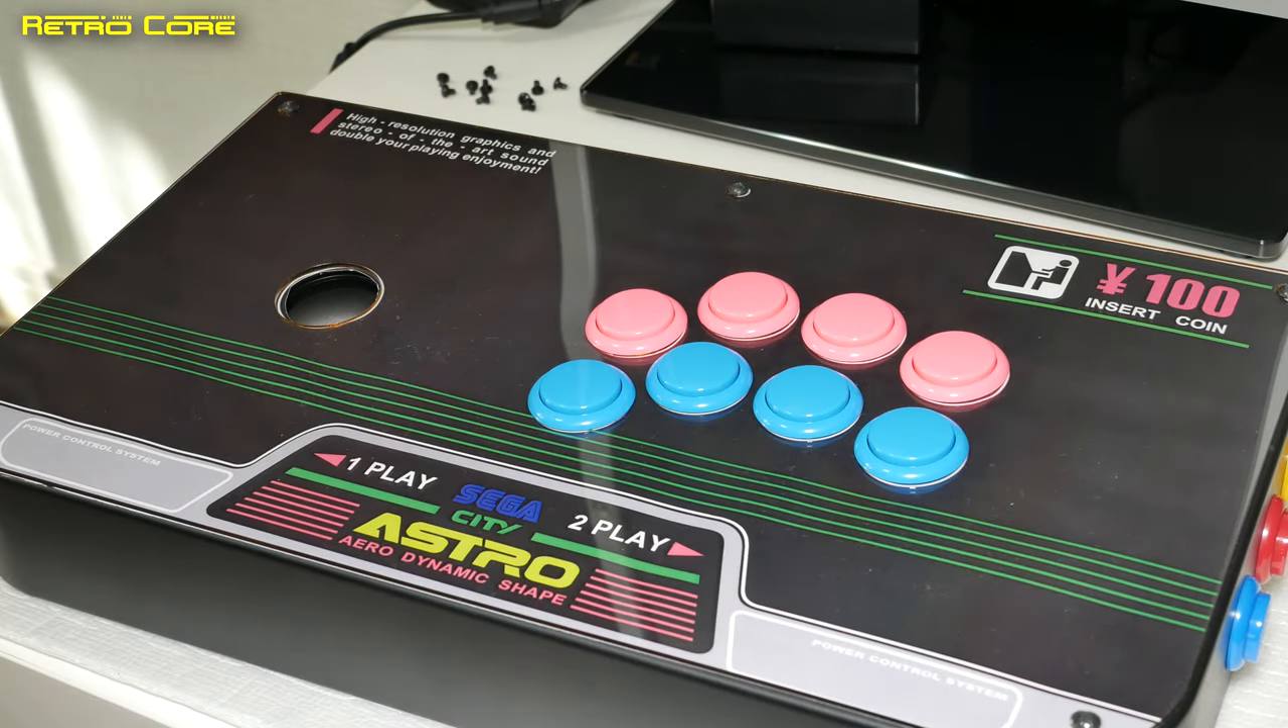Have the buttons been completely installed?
Yes.